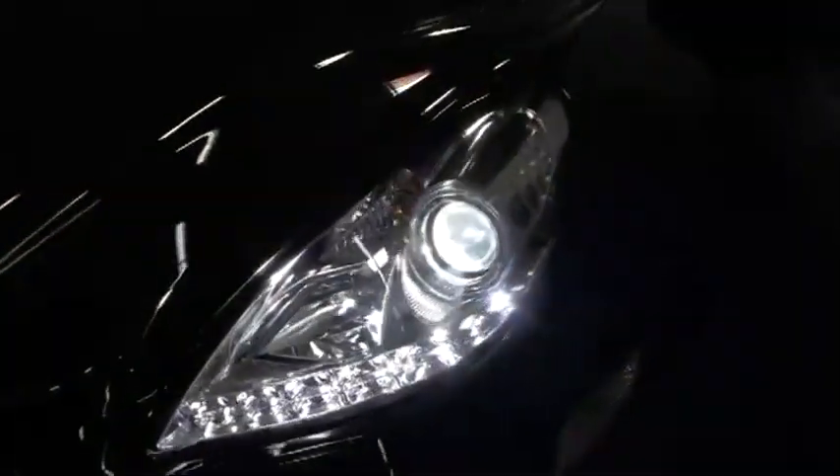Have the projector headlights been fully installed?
Yes.